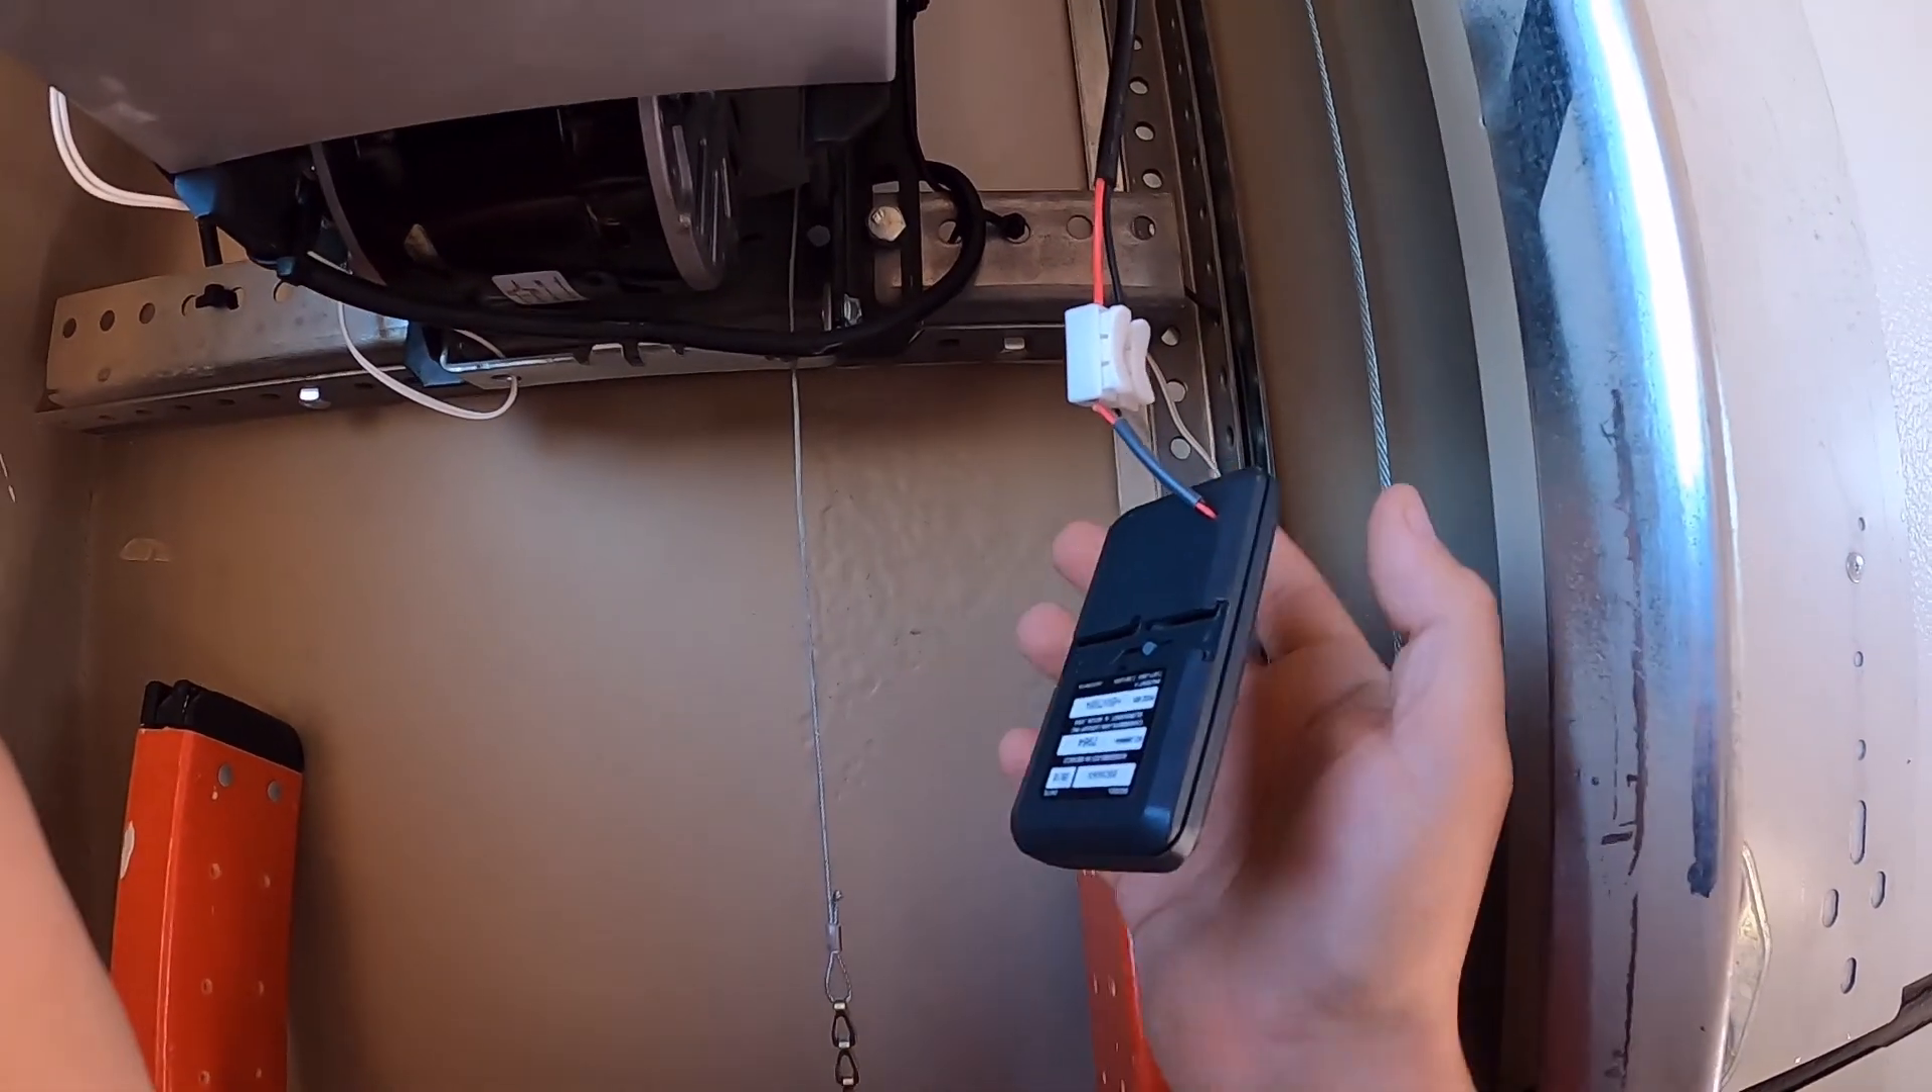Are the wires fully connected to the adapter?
Yes.